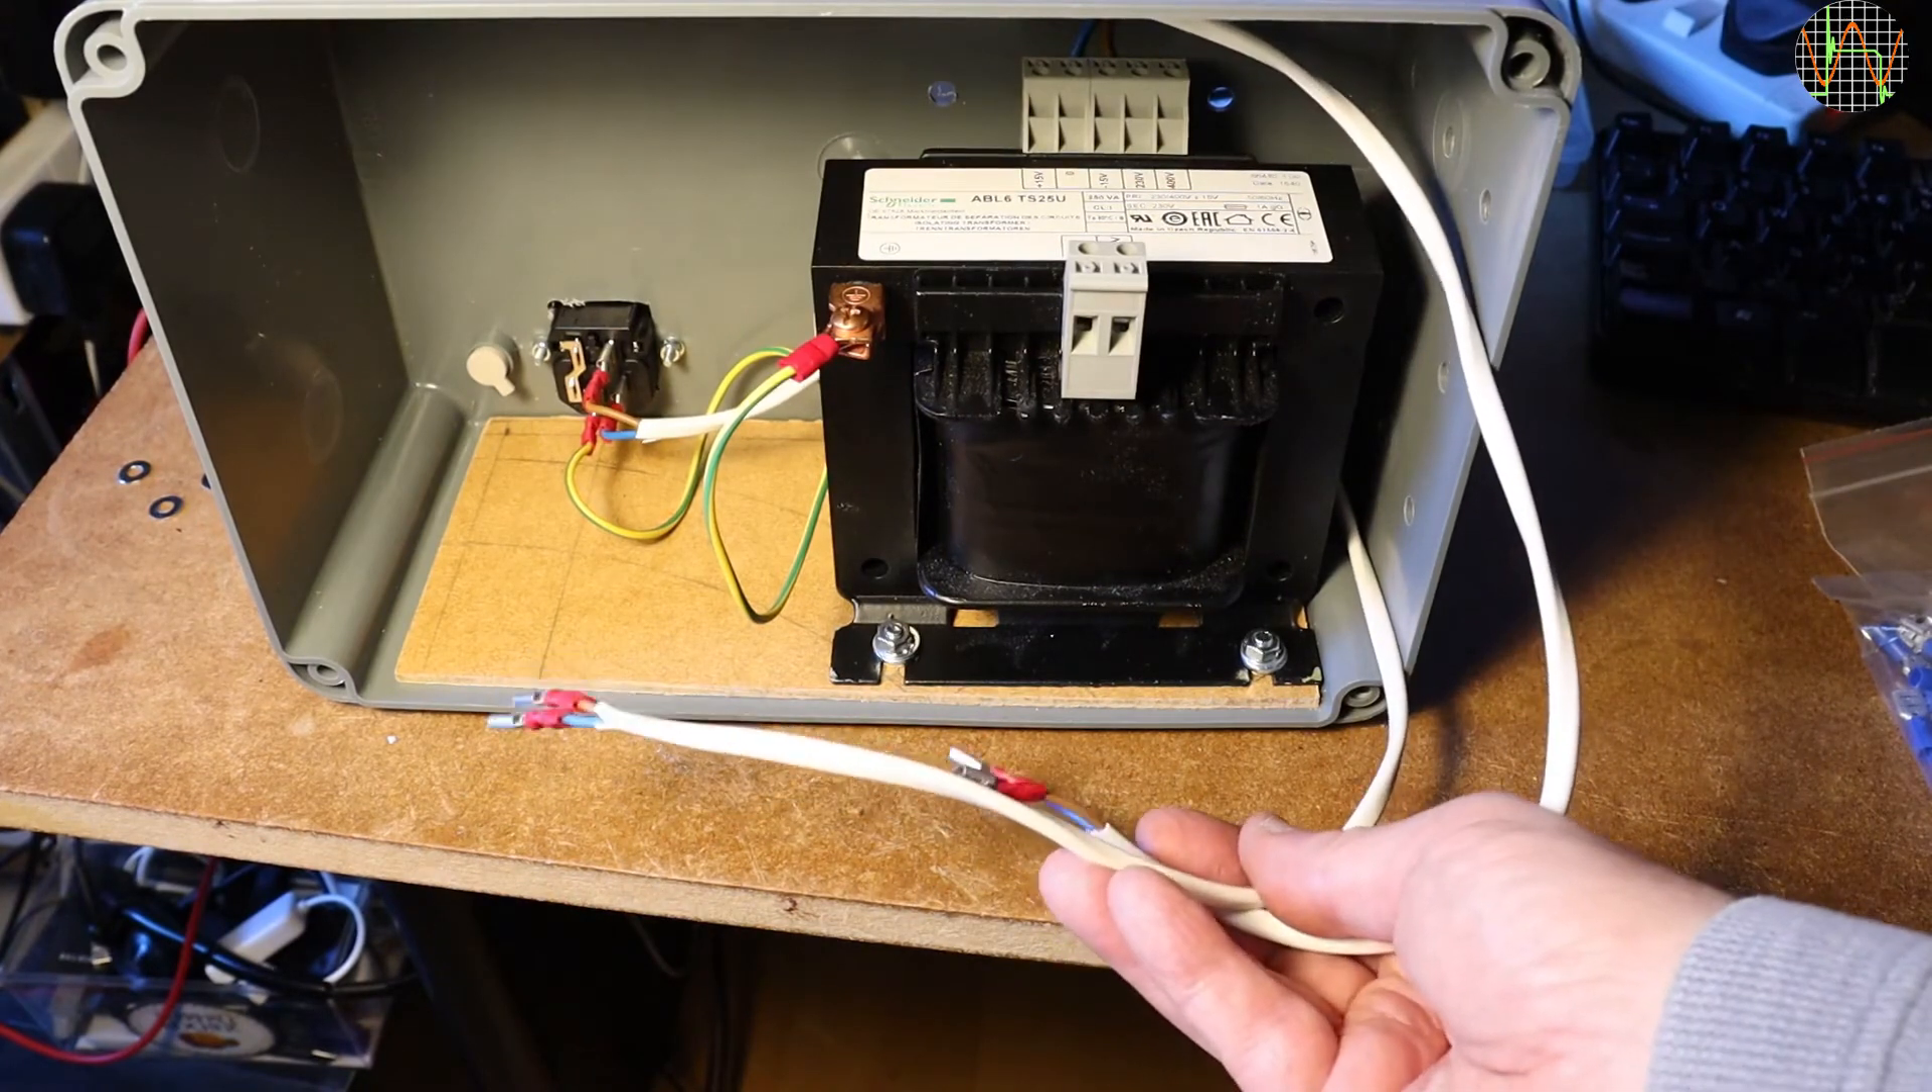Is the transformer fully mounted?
Yes.